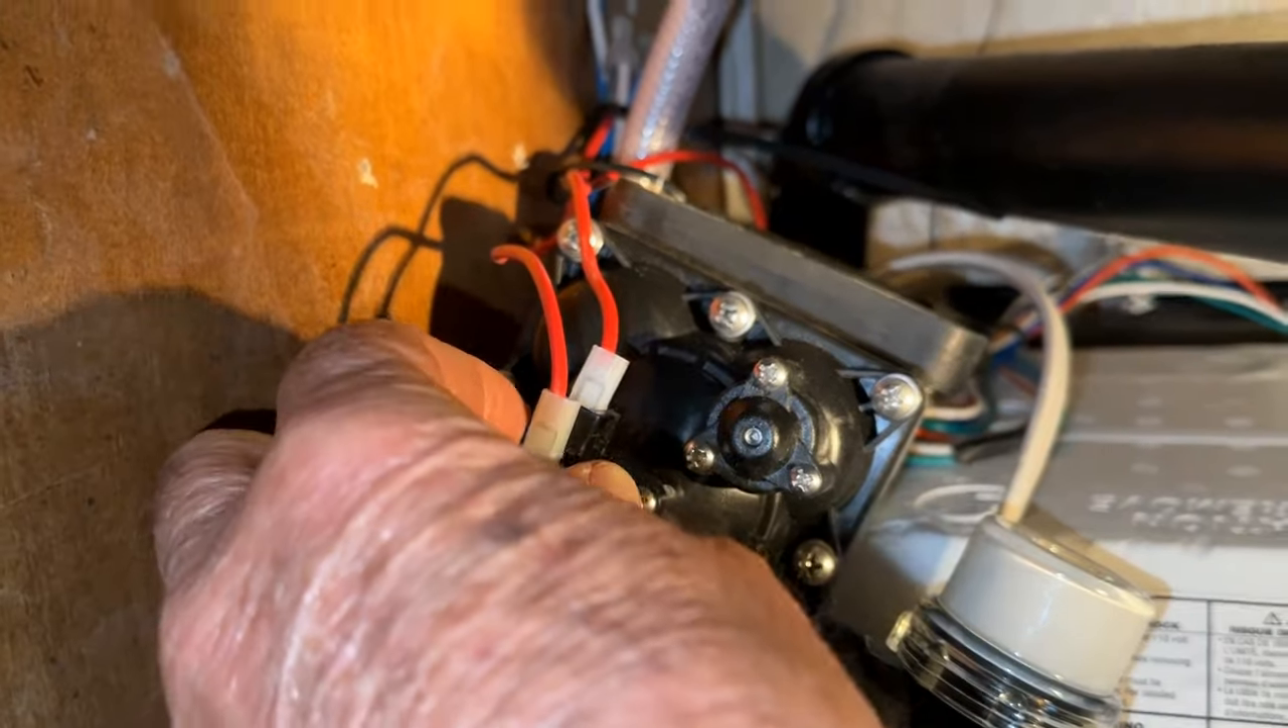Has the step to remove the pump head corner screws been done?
No.